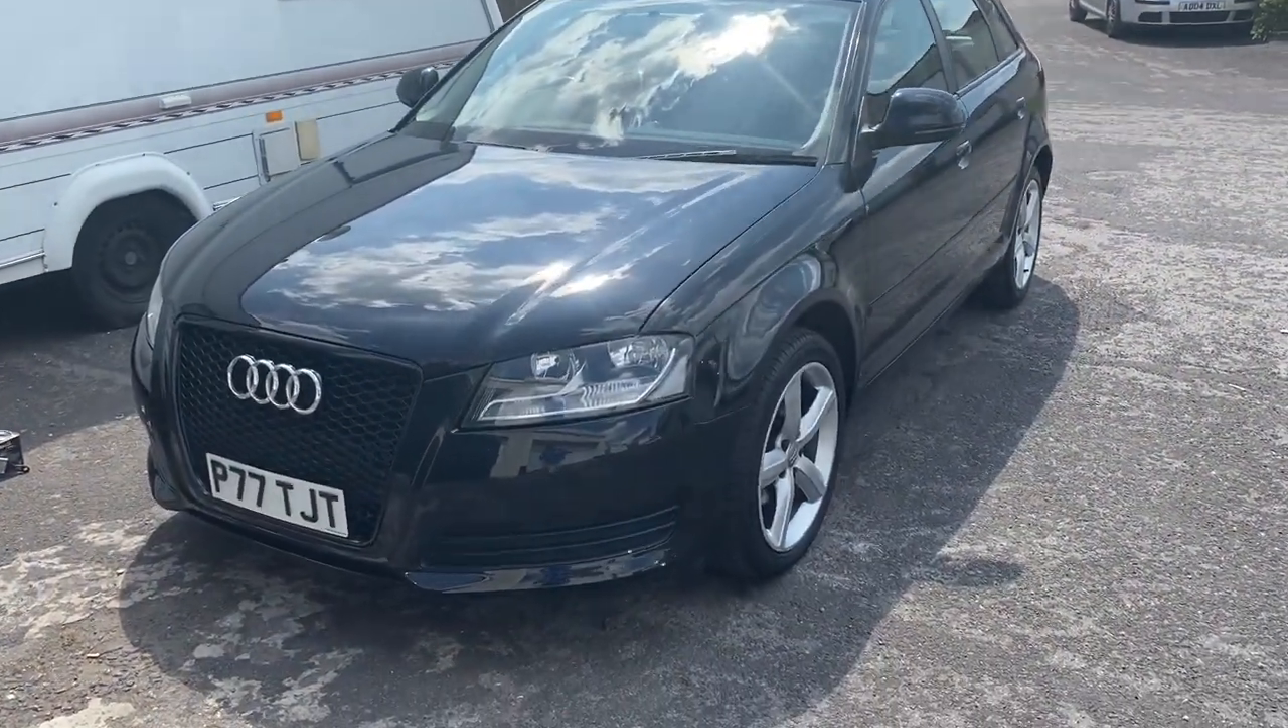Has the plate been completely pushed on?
Yes.